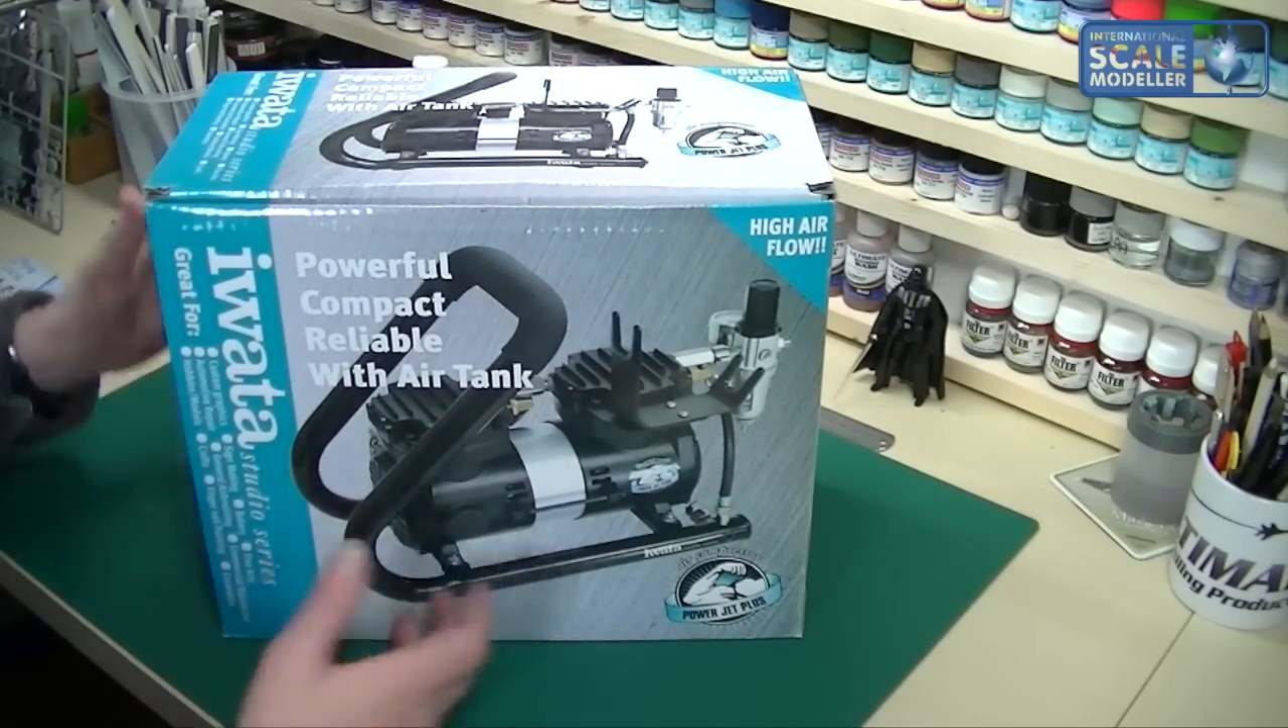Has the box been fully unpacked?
No.